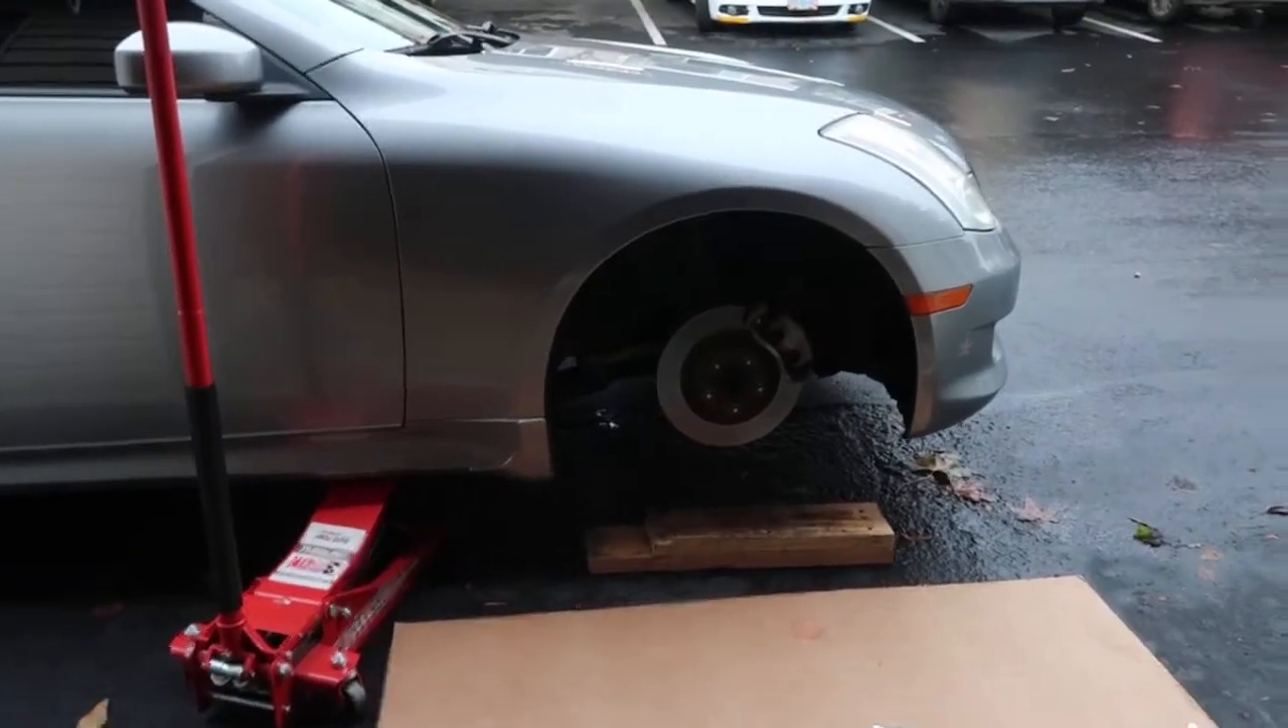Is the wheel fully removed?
Yes.